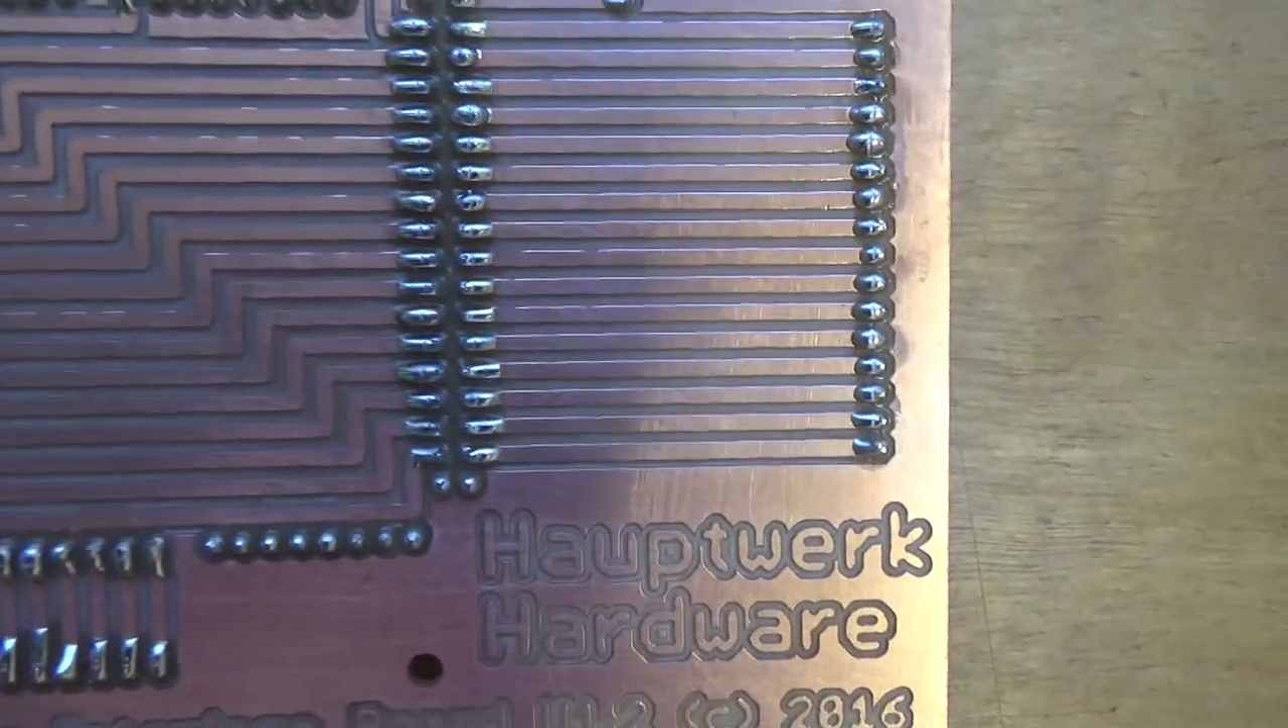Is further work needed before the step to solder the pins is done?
No.